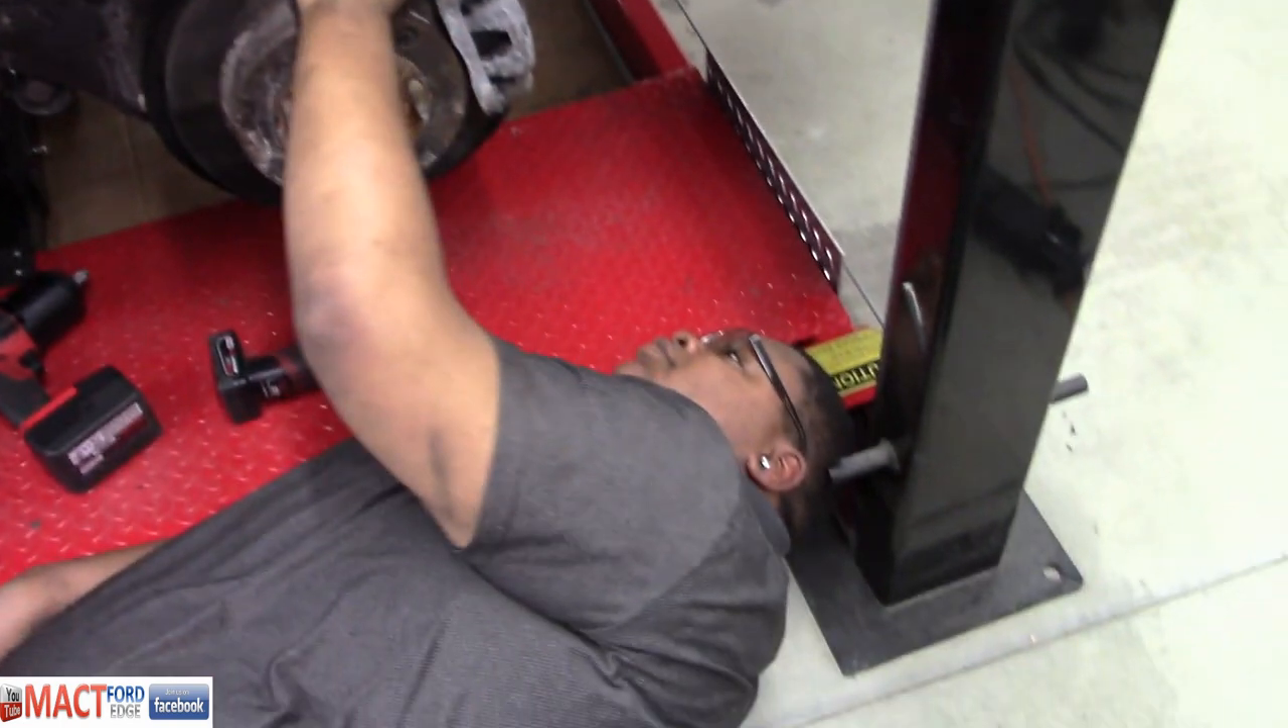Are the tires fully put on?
No.